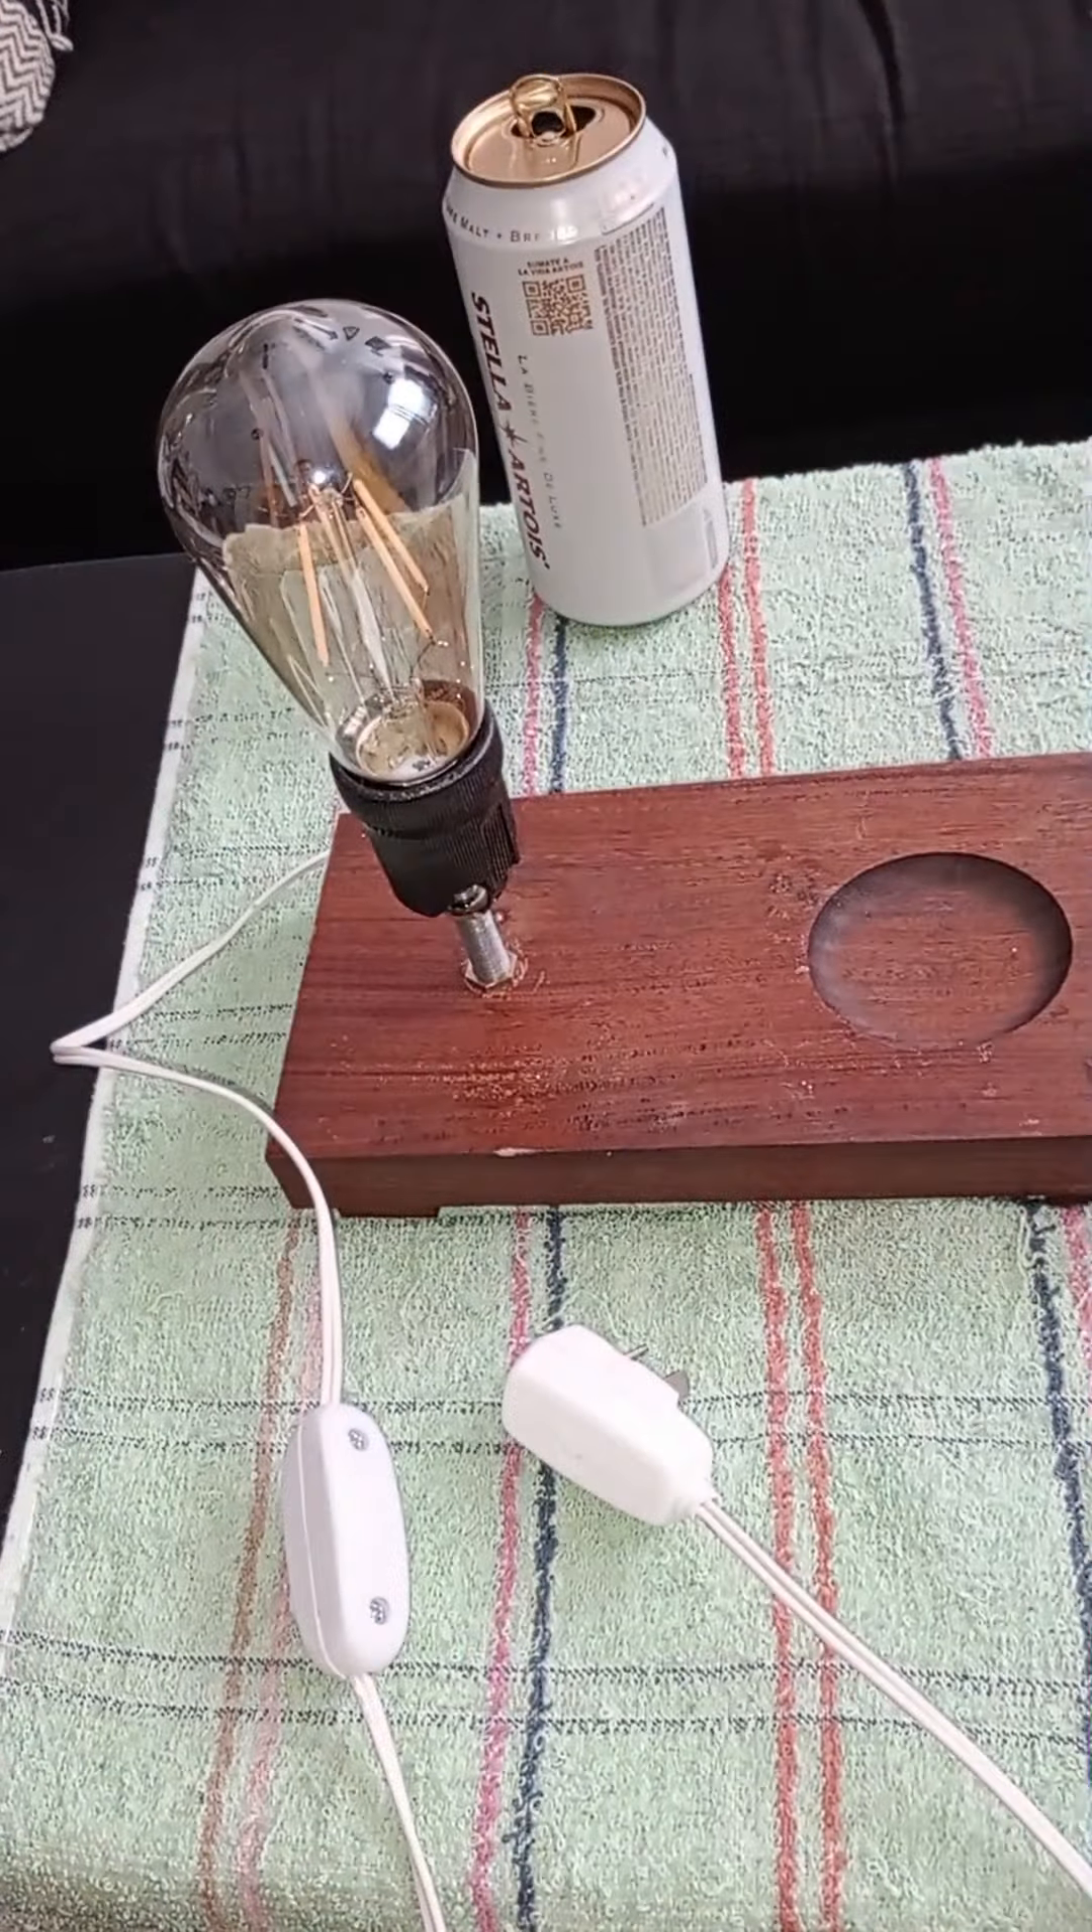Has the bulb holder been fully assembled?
Yes.